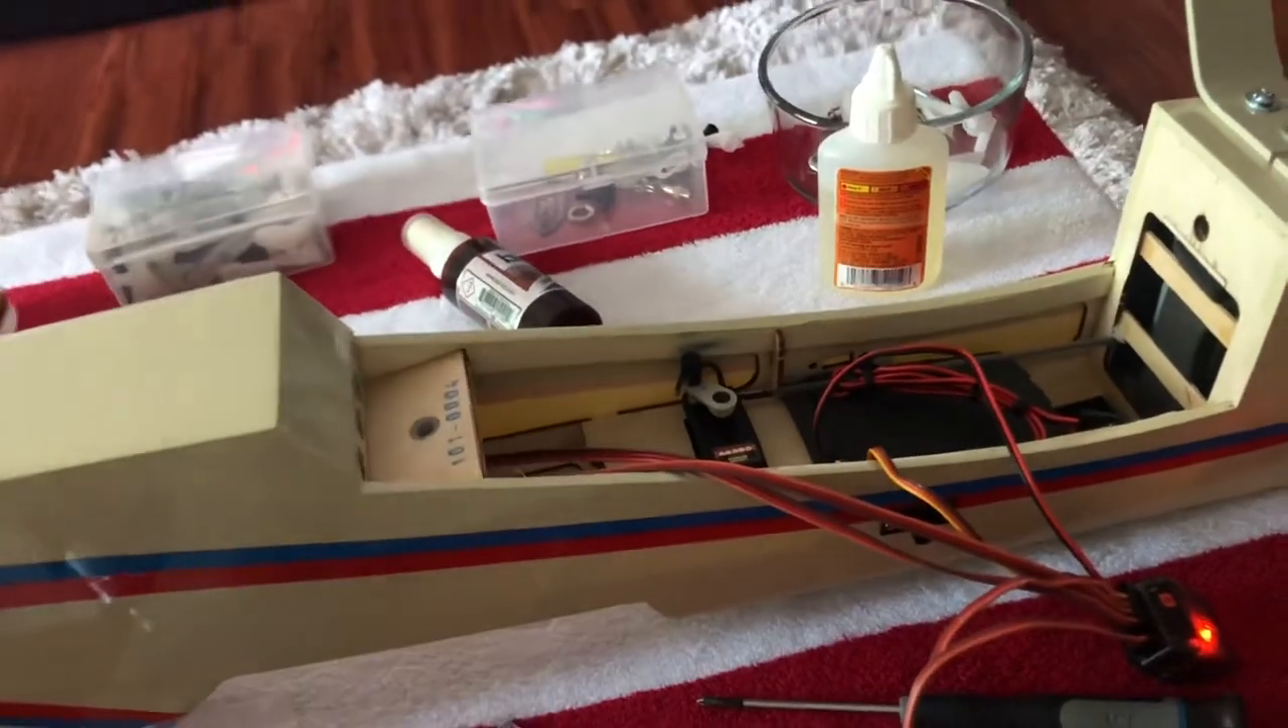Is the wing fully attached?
No.